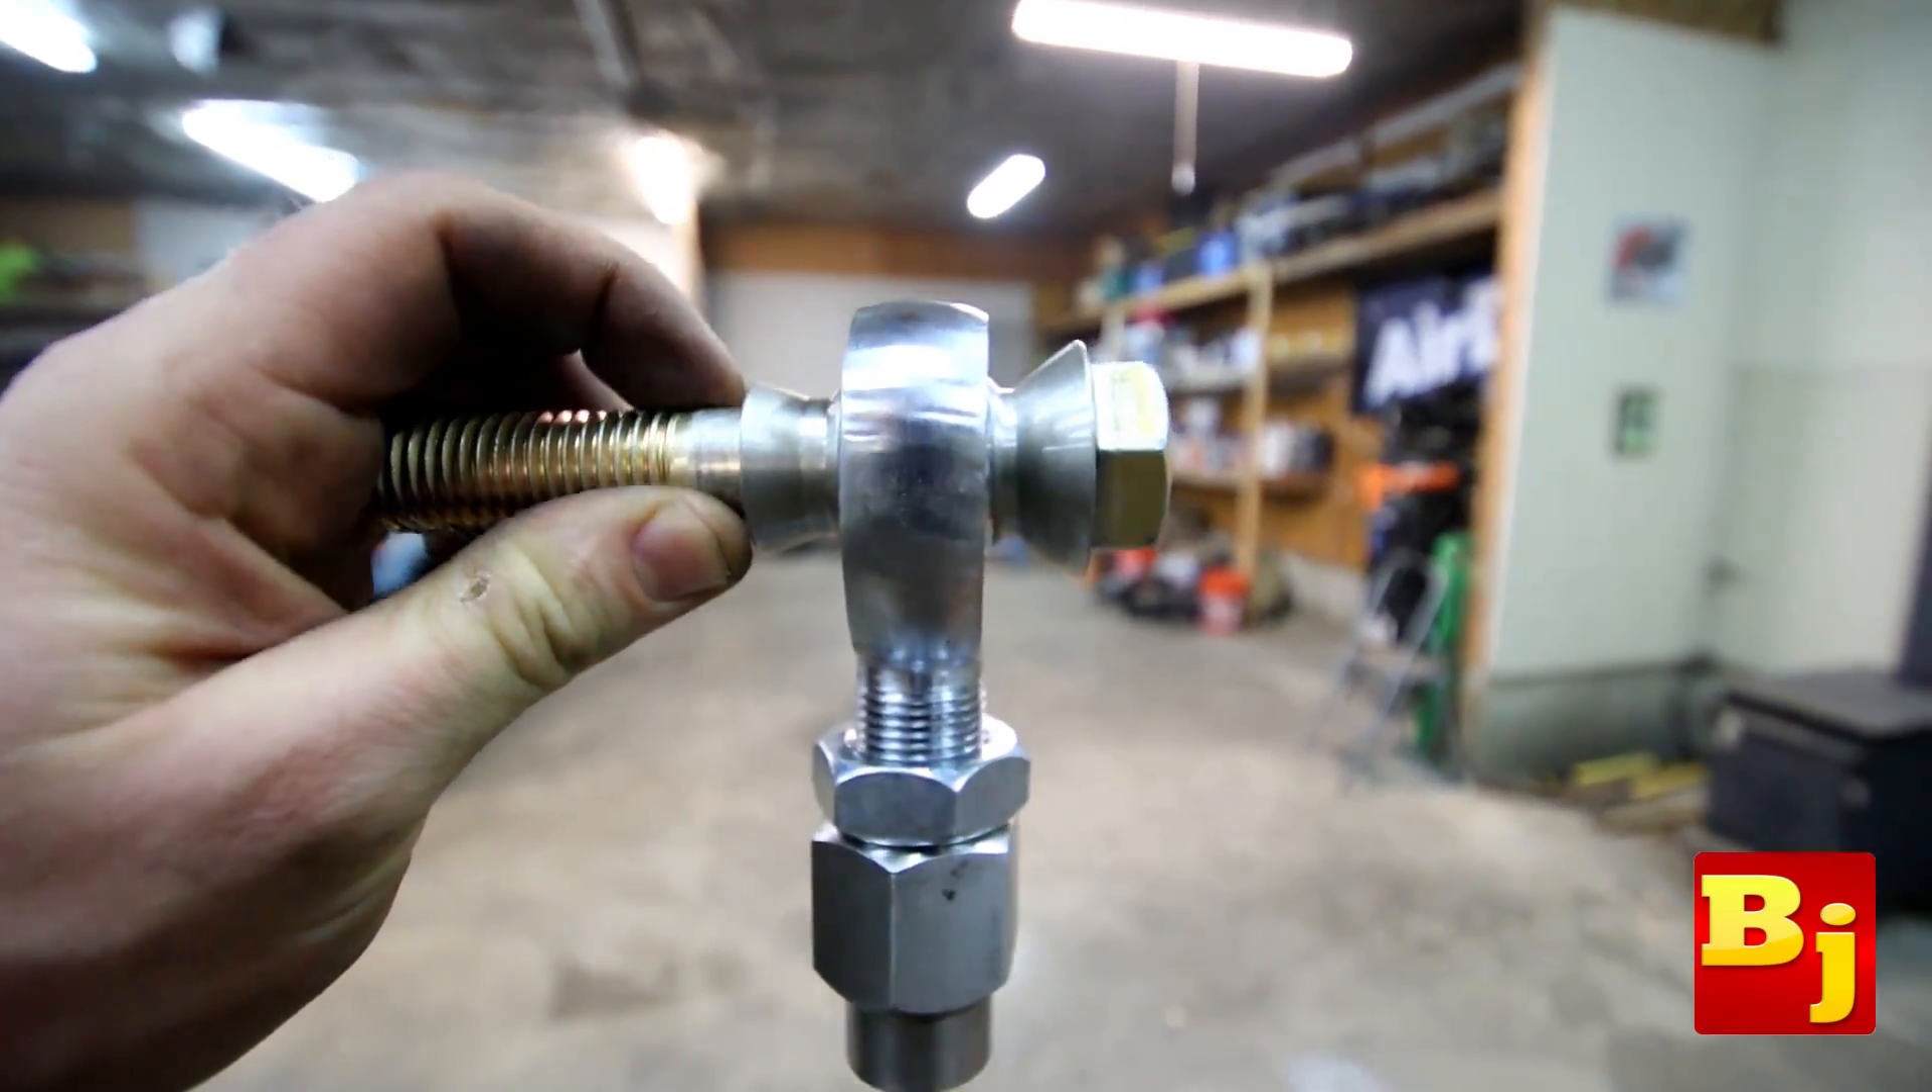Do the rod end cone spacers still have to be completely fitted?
No.